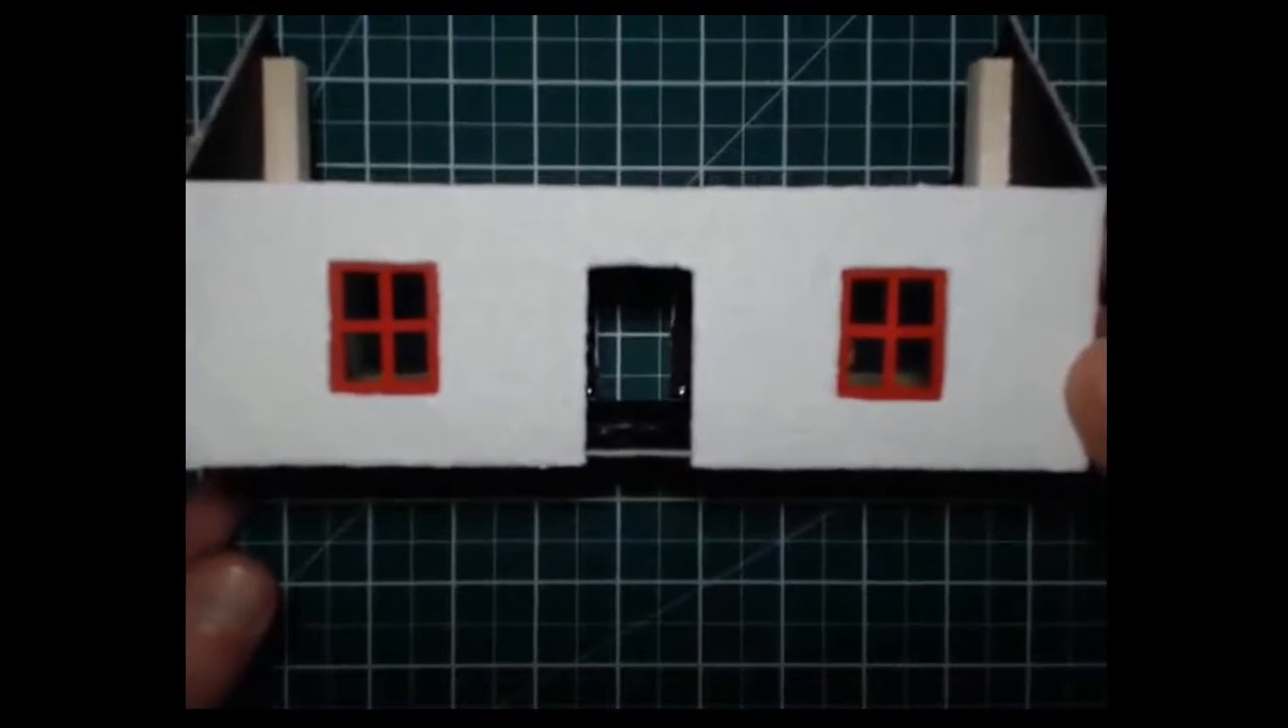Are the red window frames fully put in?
Yes.